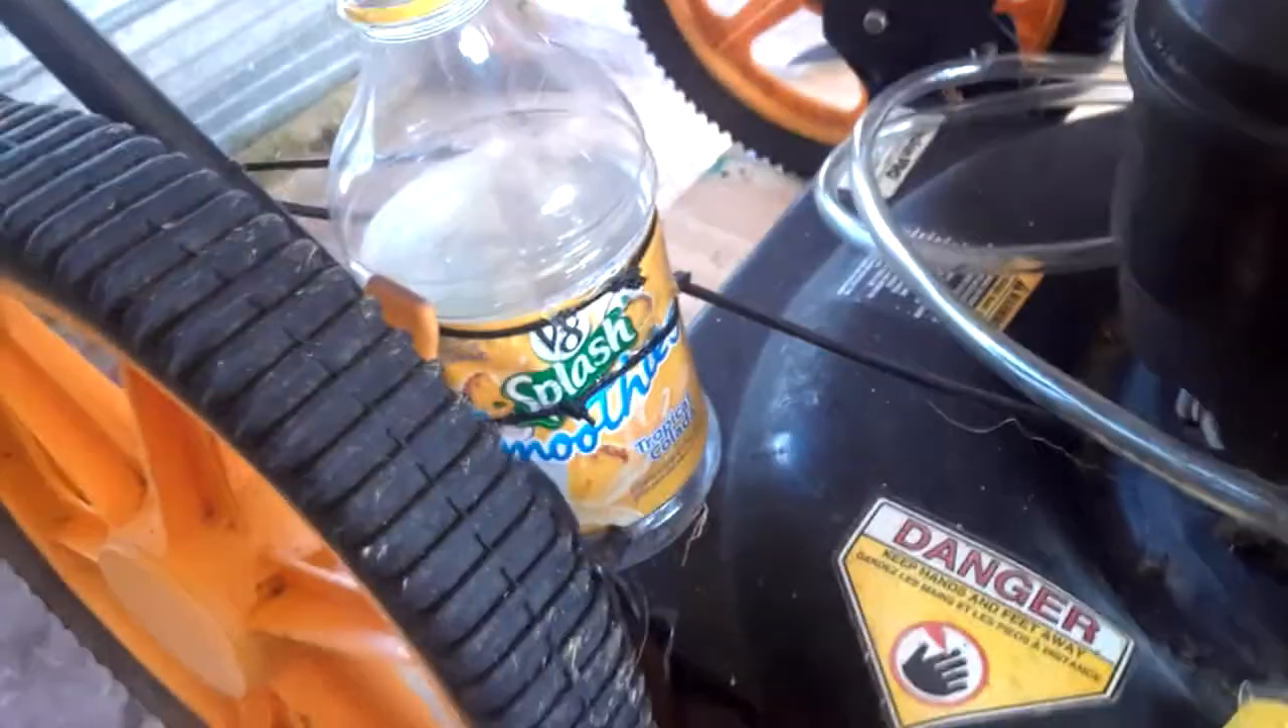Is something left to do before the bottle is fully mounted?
No.